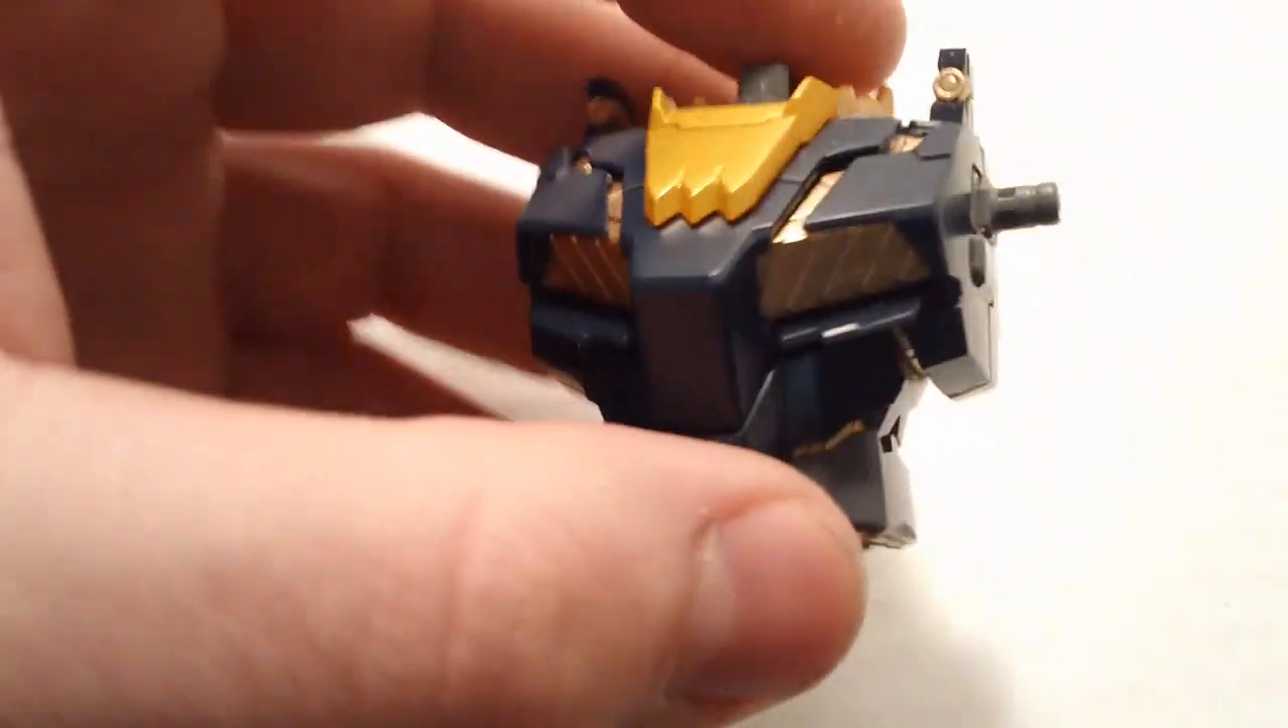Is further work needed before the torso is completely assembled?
No.